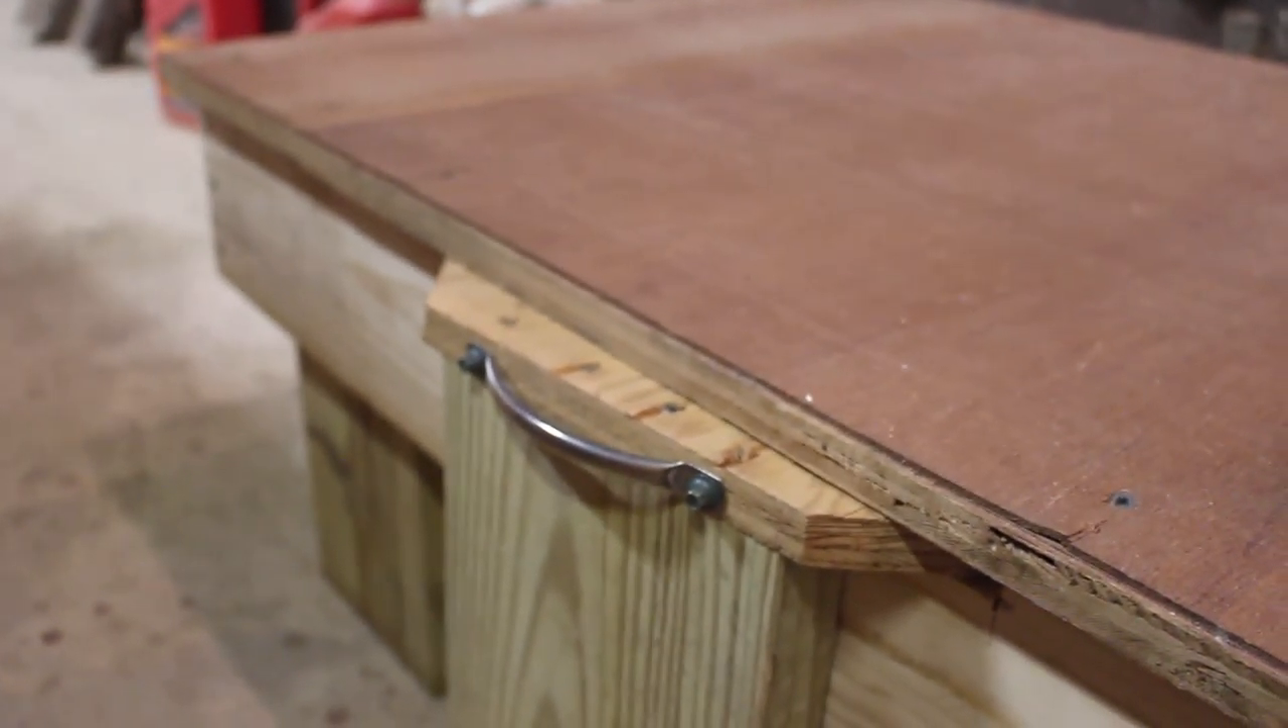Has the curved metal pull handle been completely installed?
Yes.